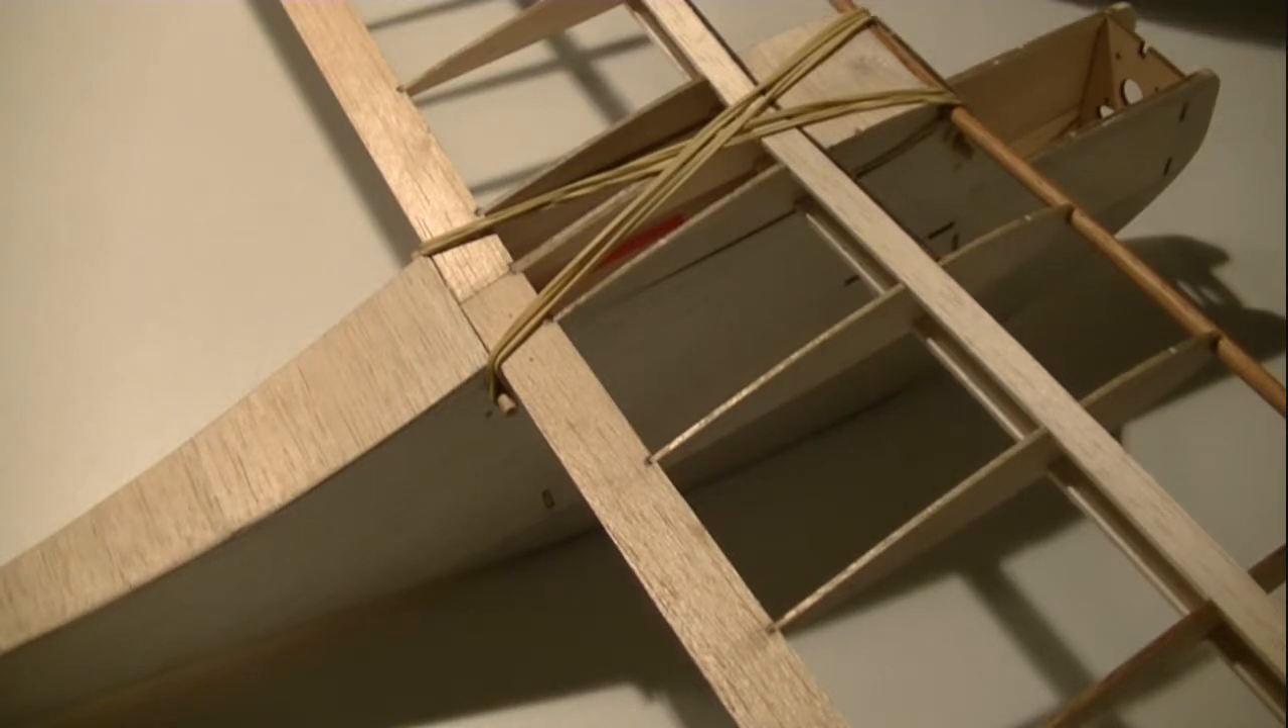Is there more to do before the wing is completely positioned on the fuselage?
No.